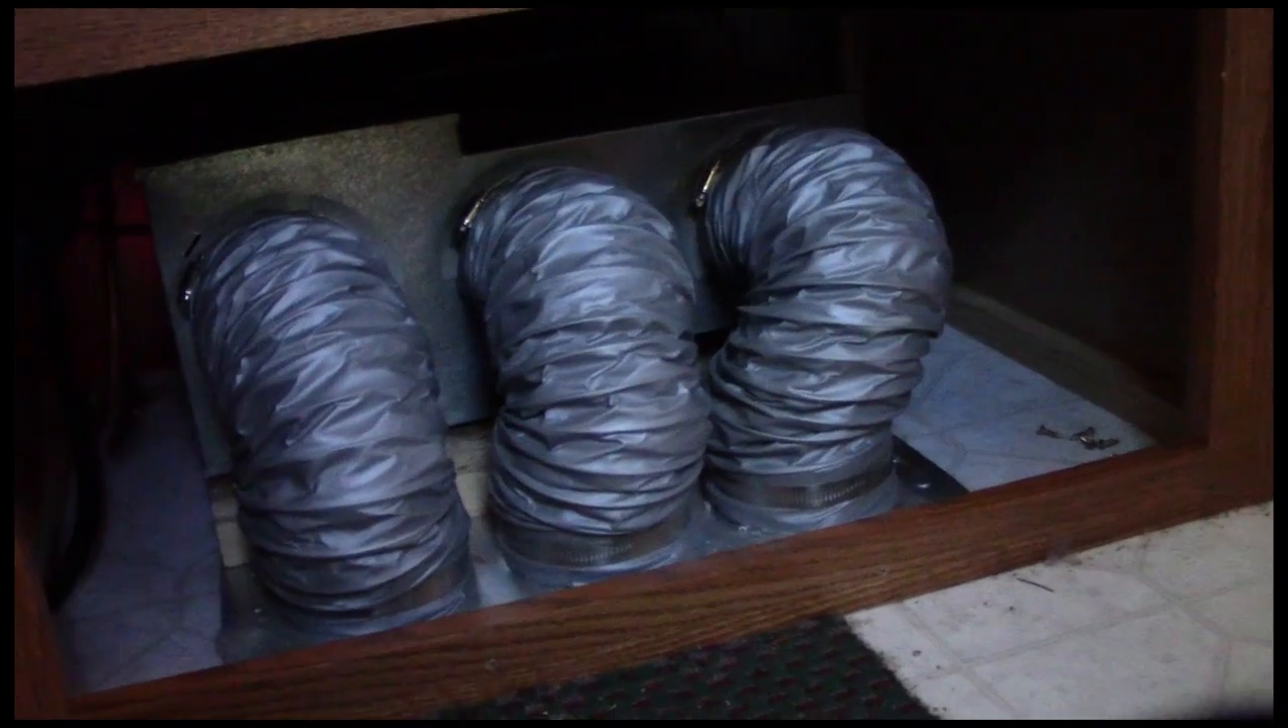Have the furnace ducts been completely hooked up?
Yes.